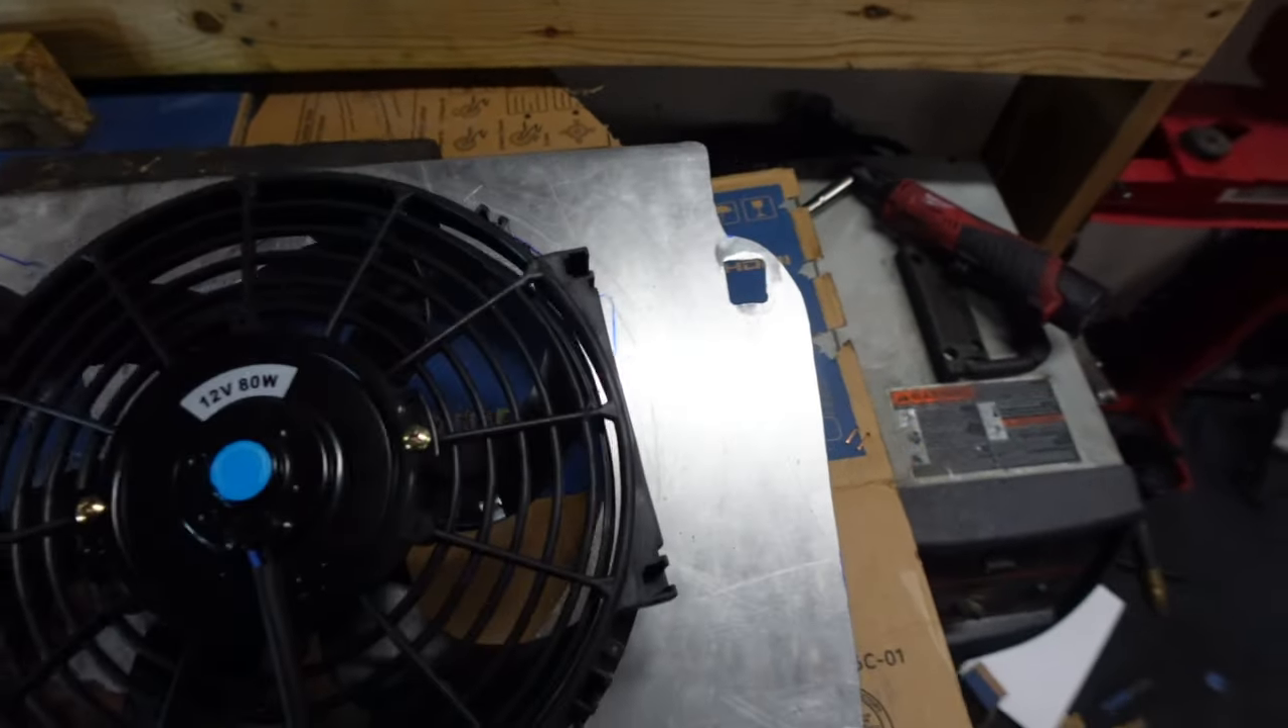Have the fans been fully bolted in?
No.